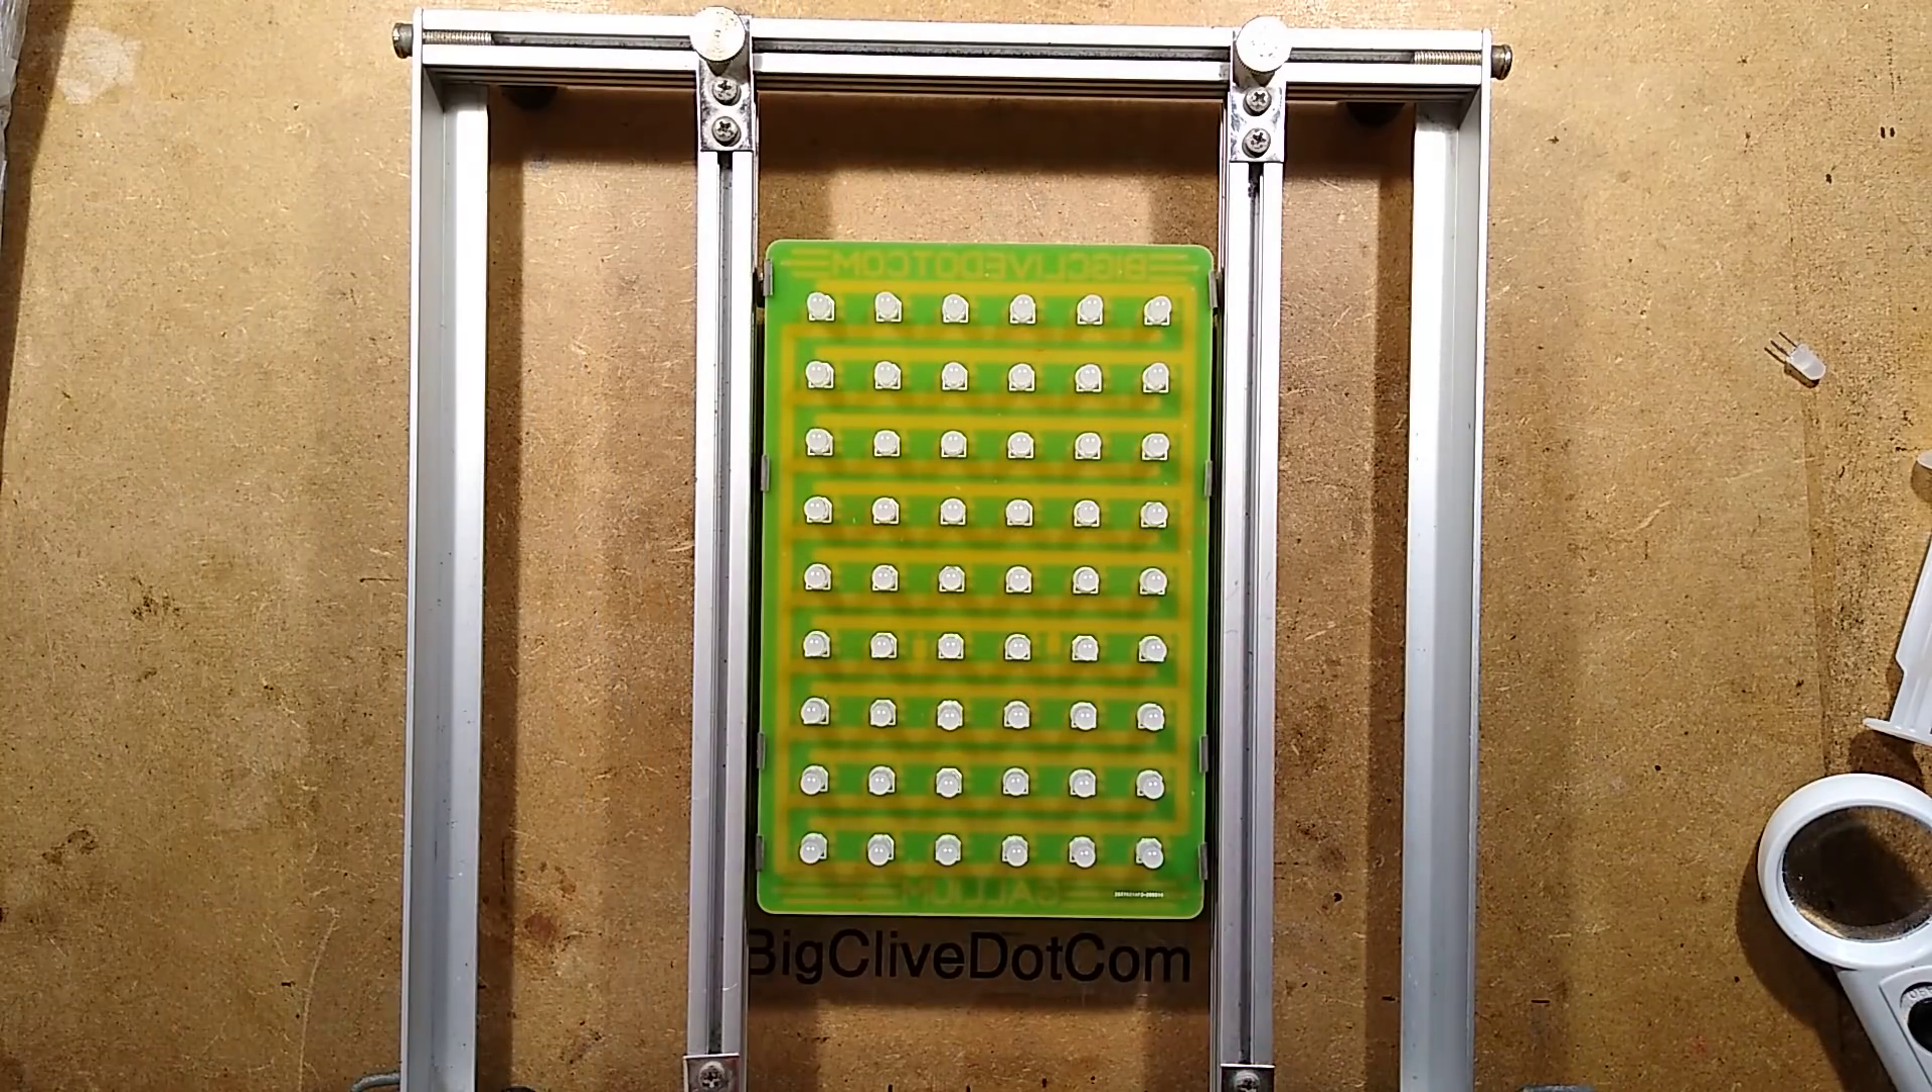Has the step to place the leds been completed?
Yes.